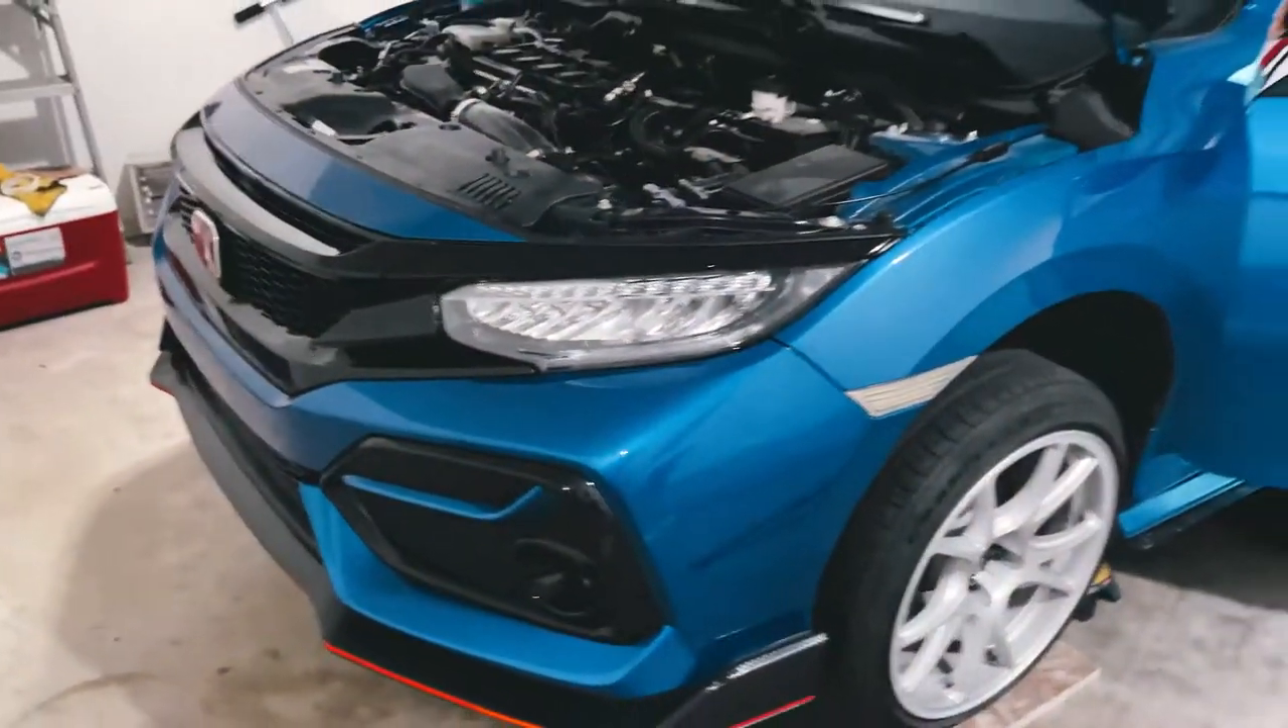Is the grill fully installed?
Yes.